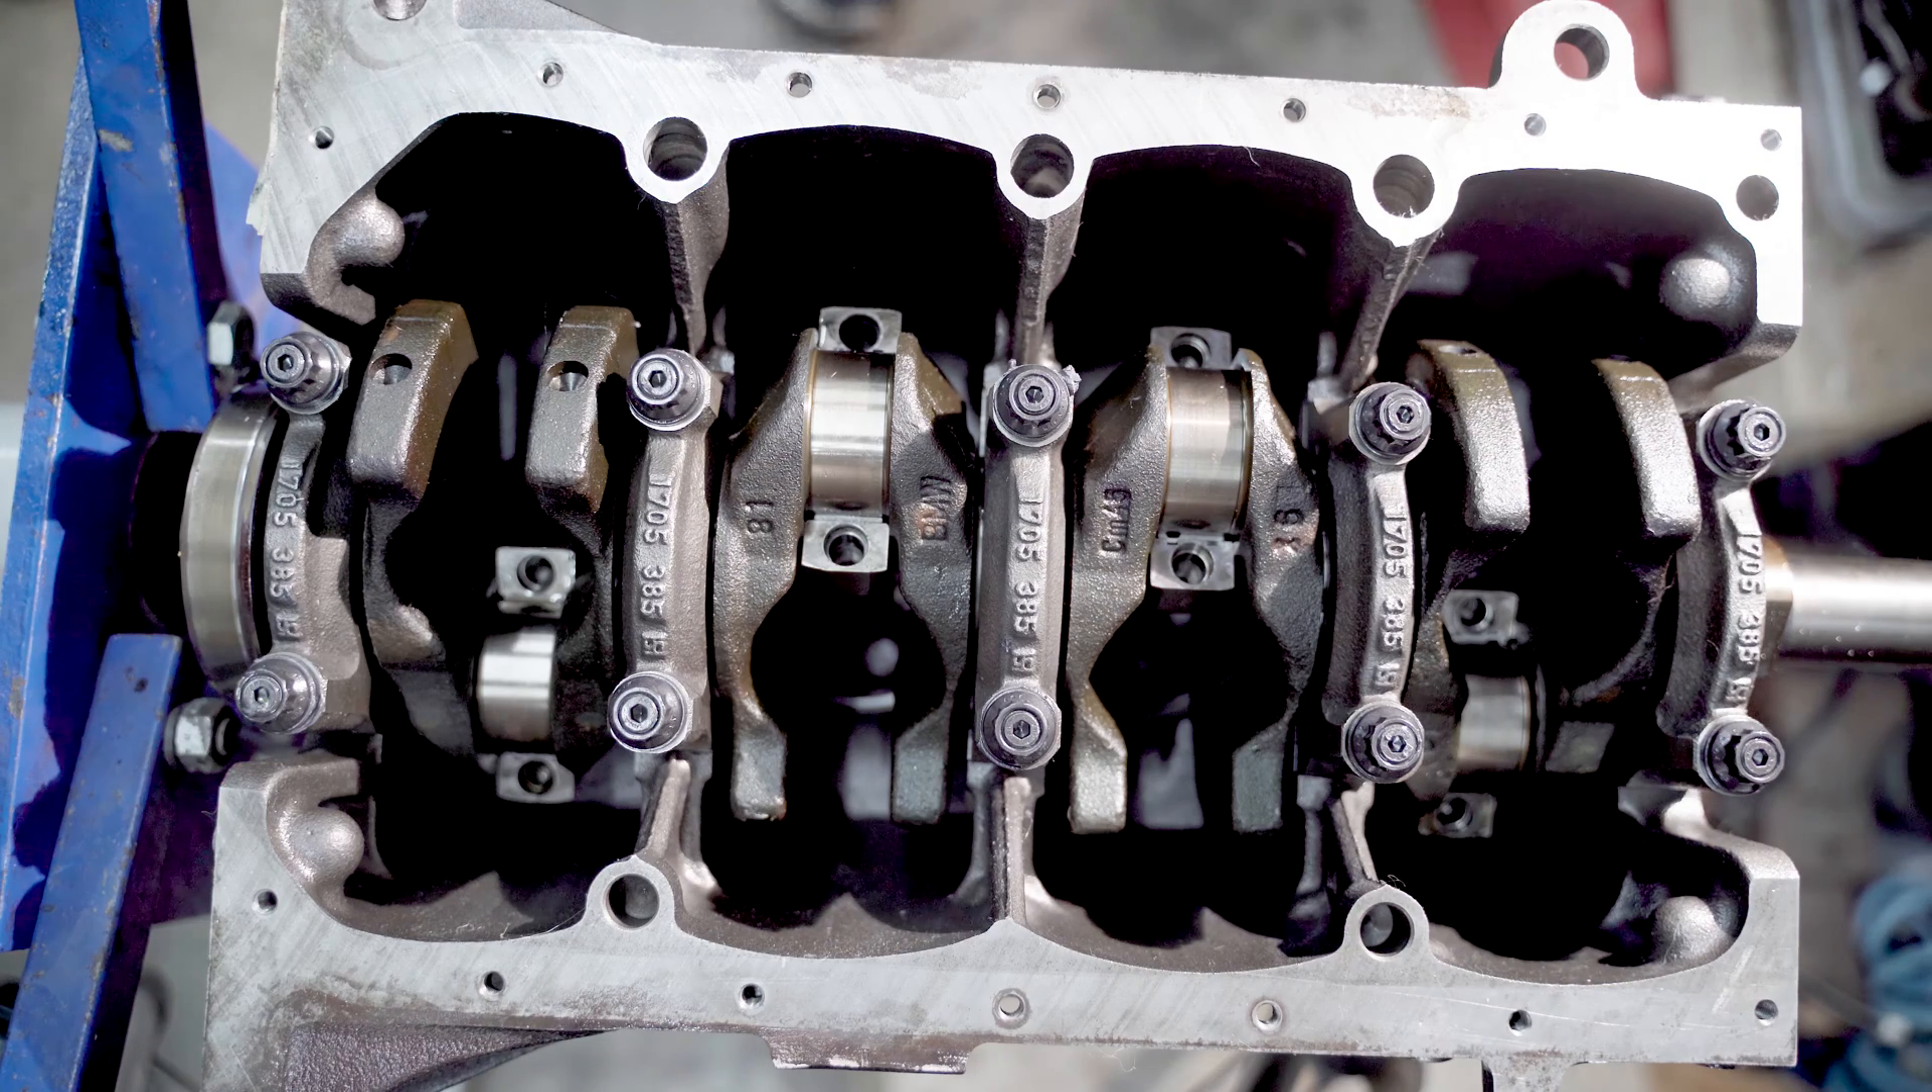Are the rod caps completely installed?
No.